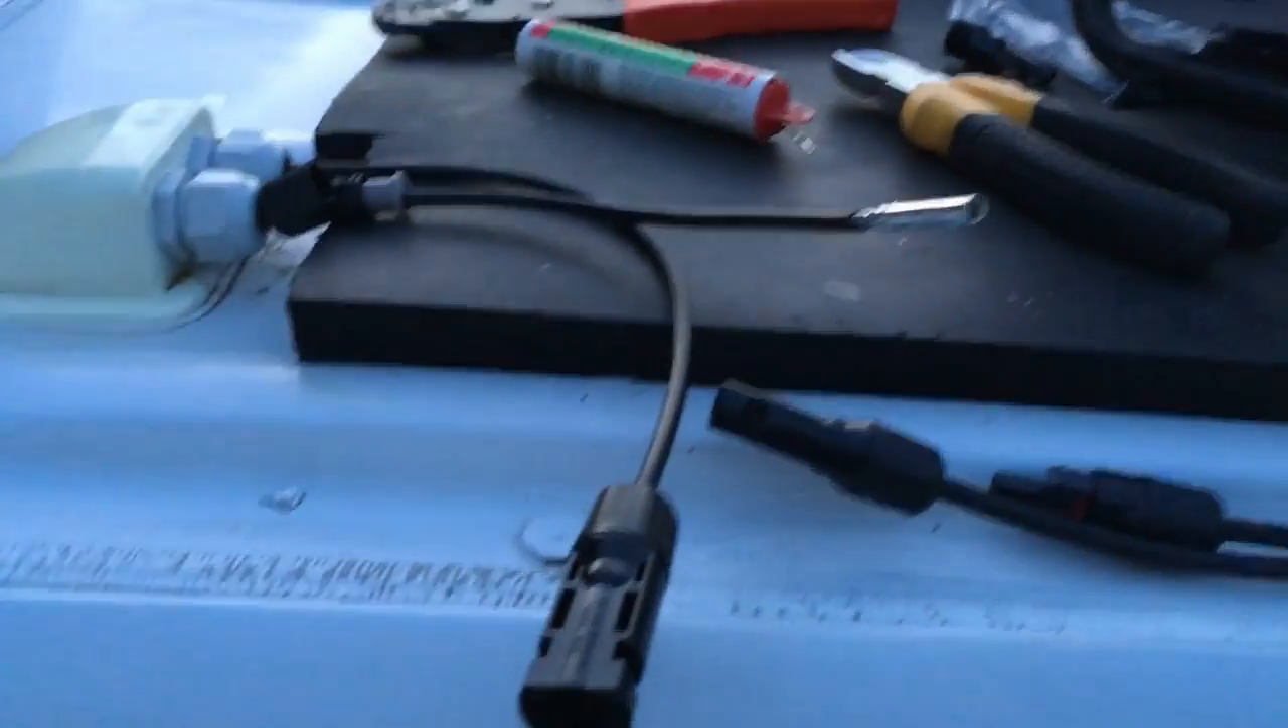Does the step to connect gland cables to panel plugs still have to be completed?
Yes.